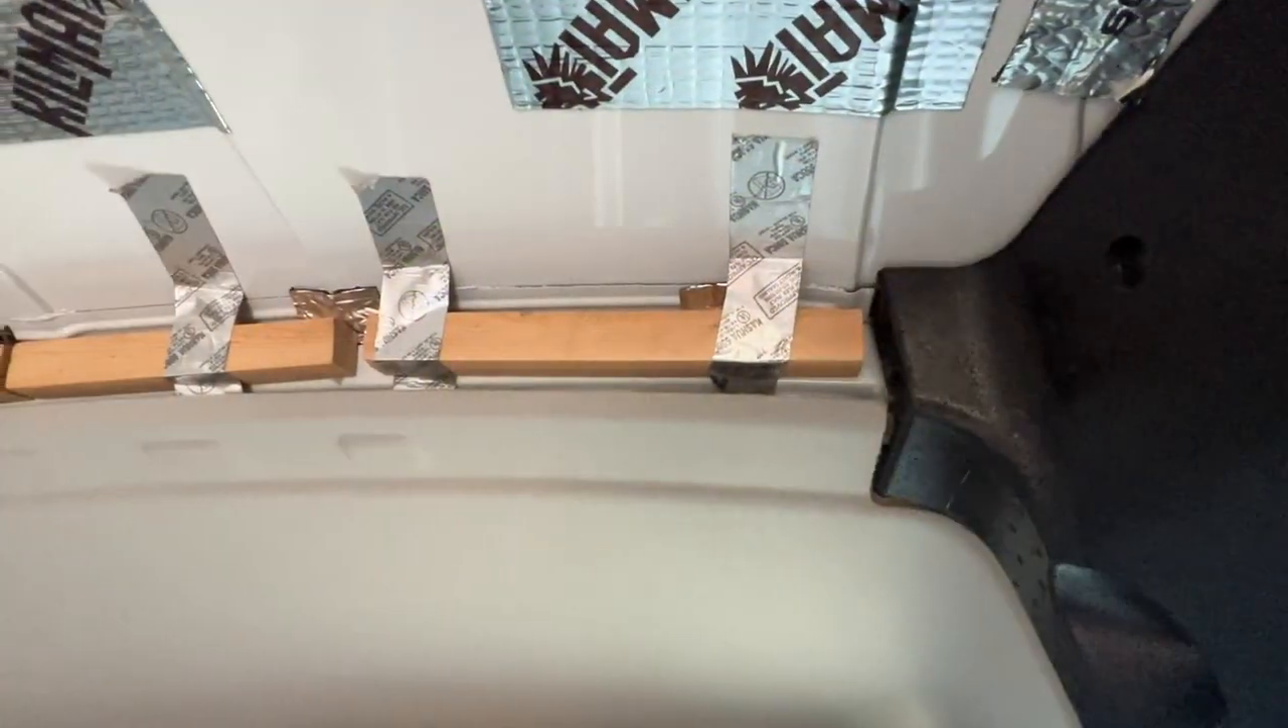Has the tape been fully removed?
No.